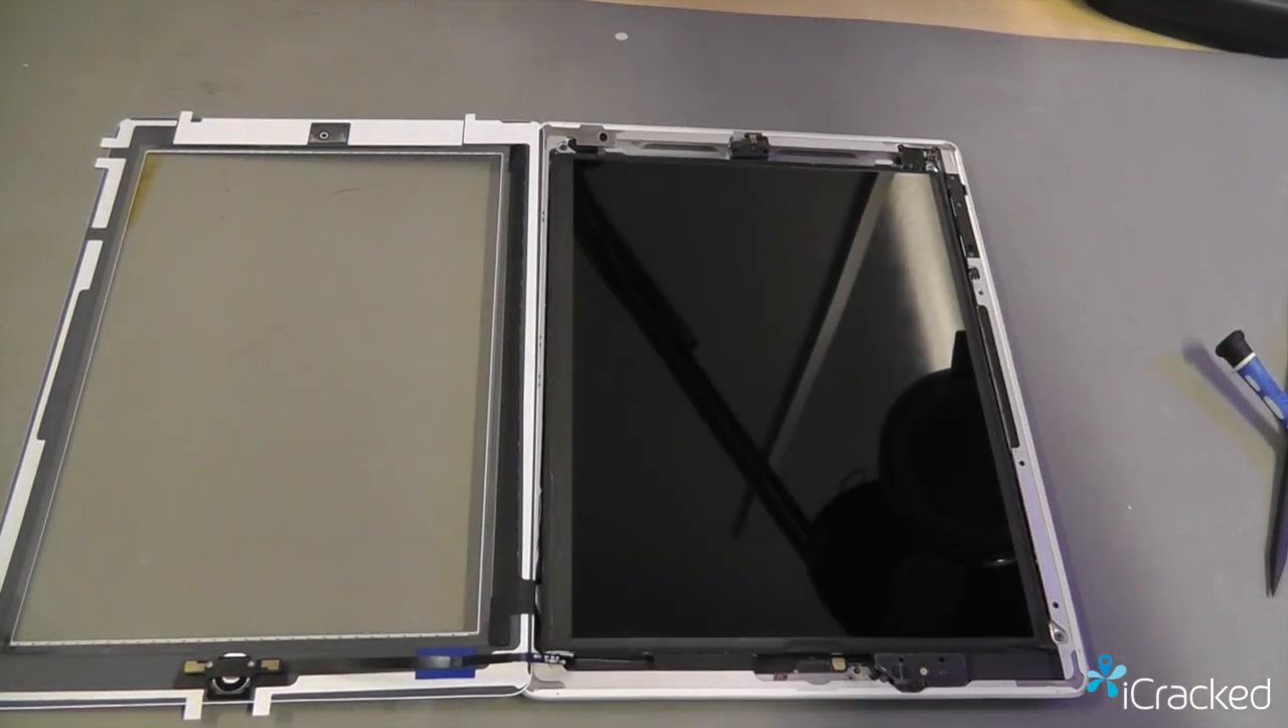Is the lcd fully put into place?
Yes.